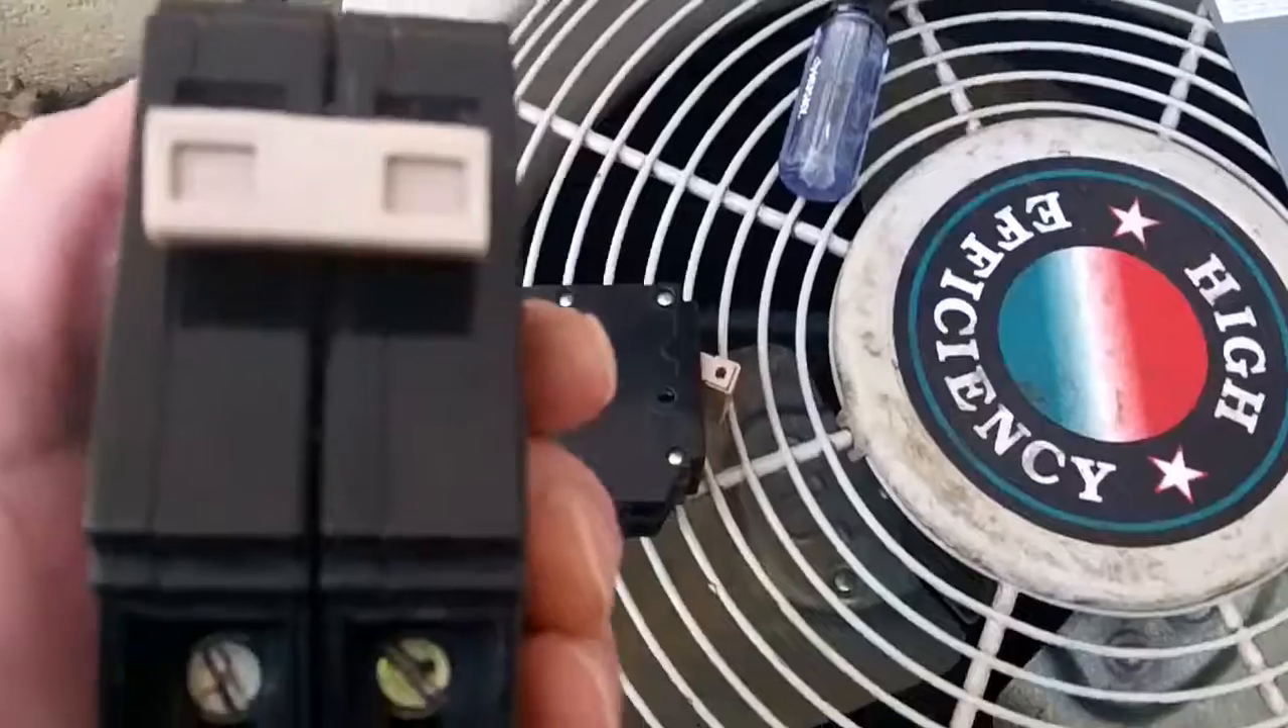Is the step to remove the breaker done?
Yes.